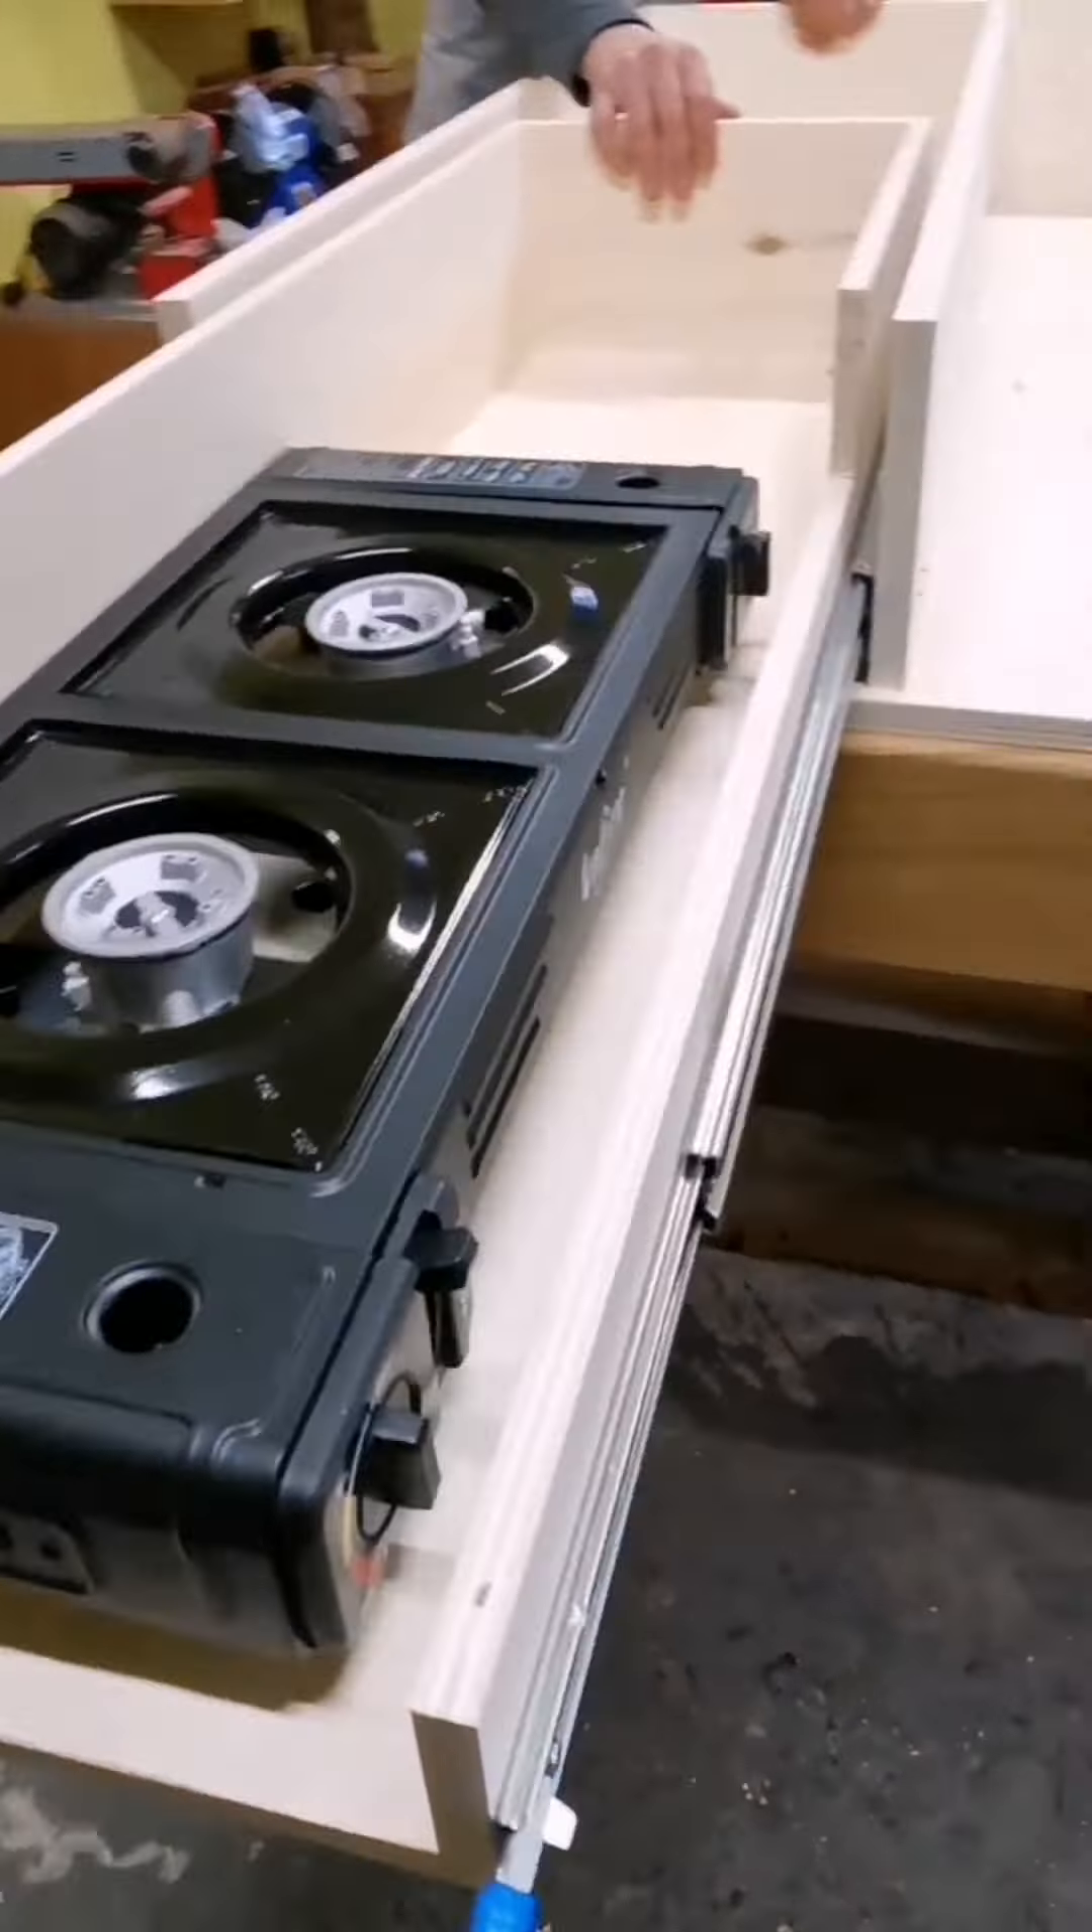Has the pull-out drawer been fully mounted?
Yes.